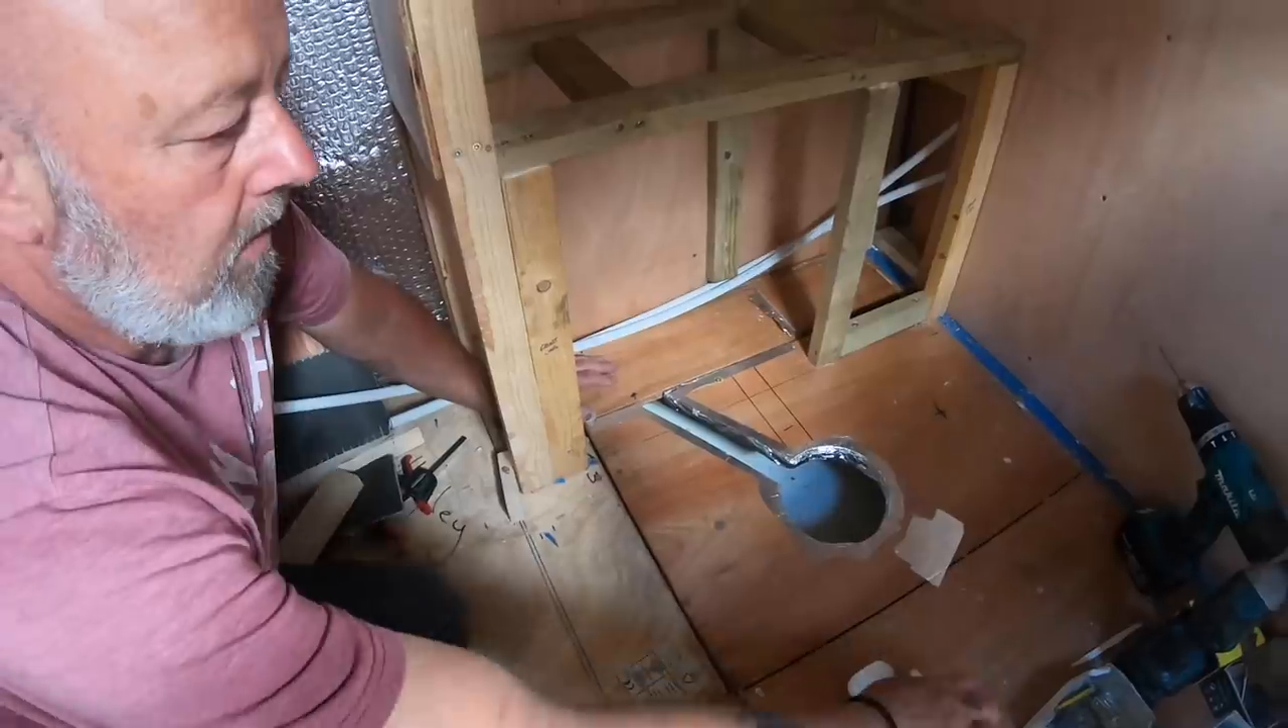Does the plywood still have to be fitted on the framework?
Yes.